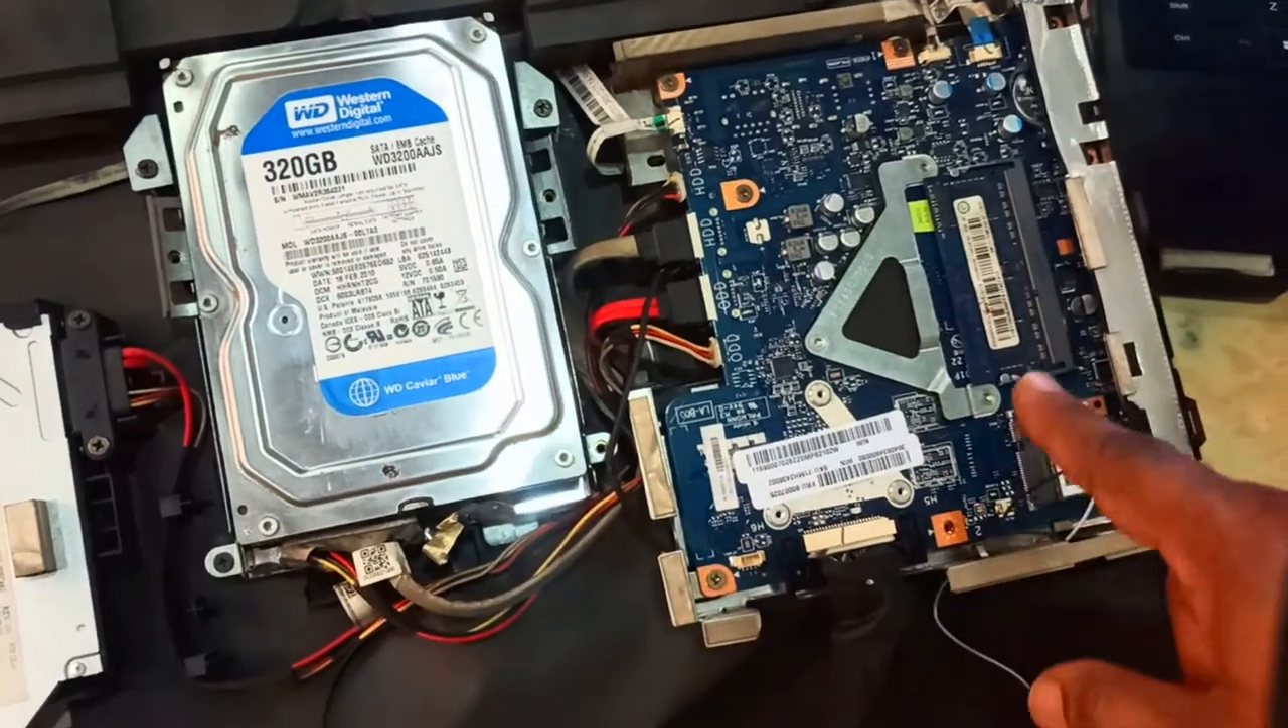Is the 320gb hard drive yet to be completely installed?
No.